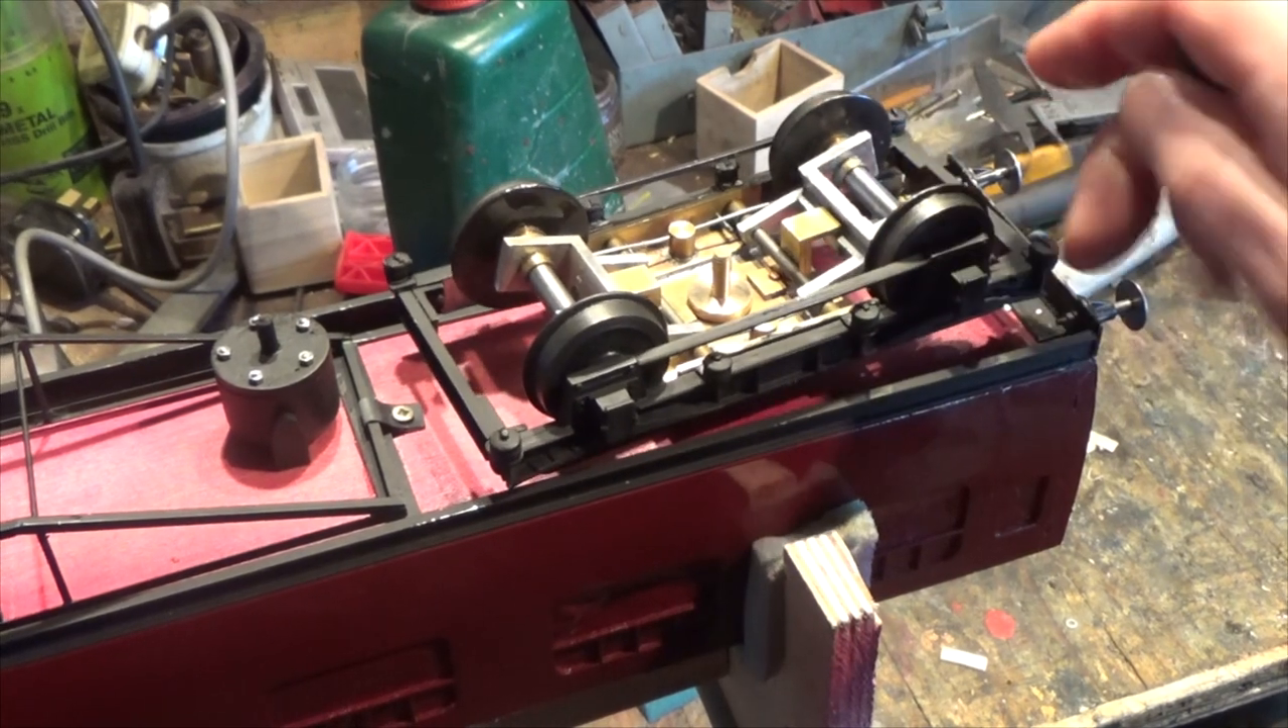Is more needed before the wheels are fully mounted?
No.